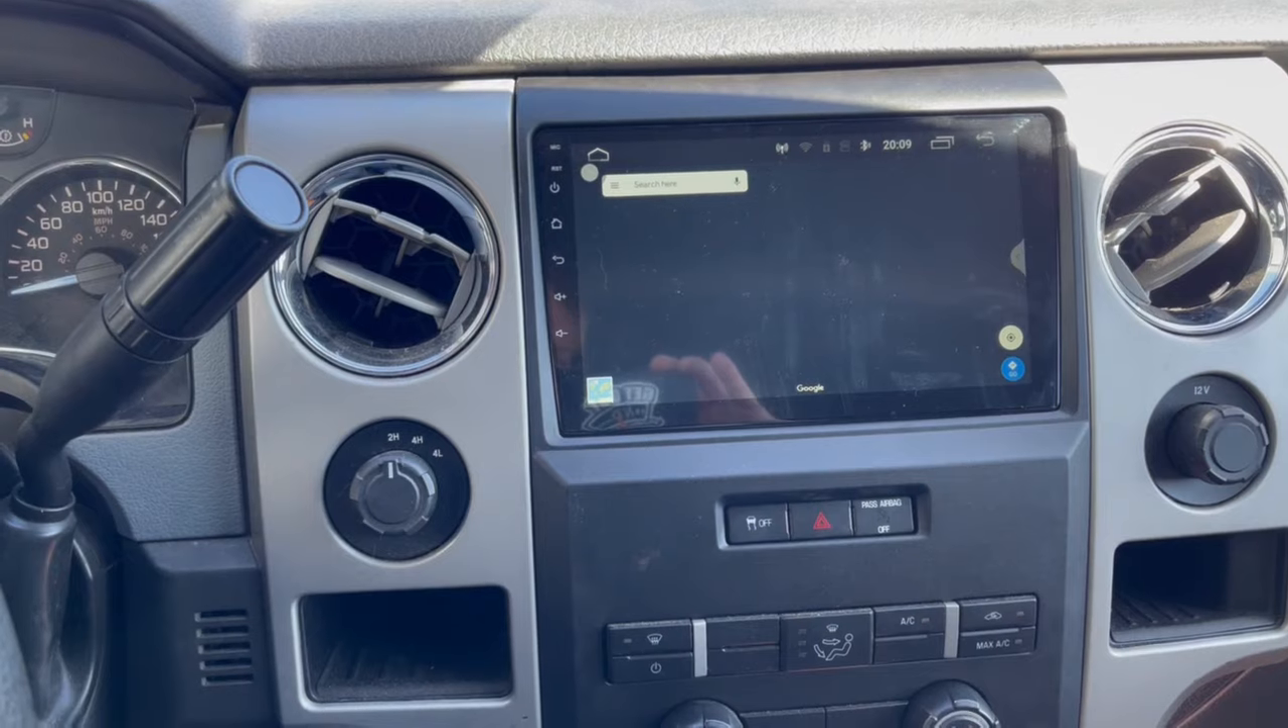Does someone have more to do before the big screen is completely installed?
No.